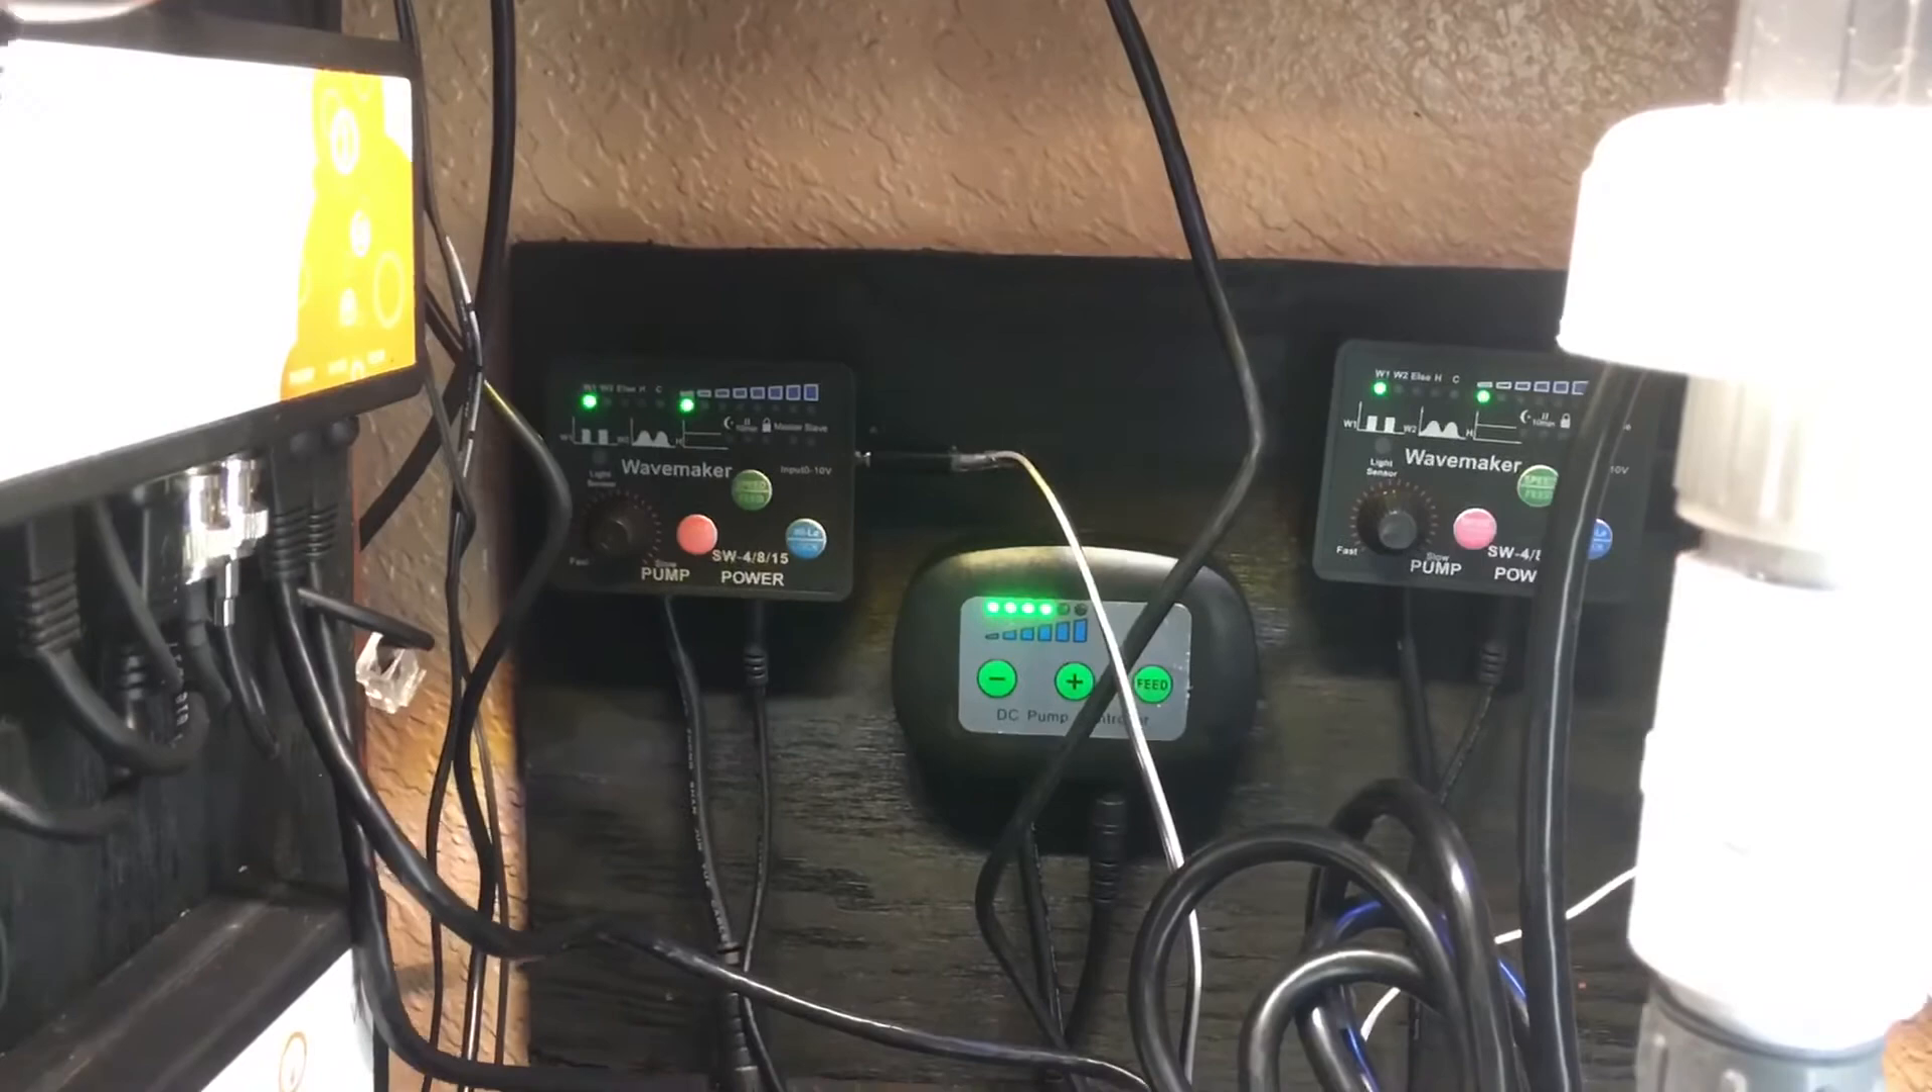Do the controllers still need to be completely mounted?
No.